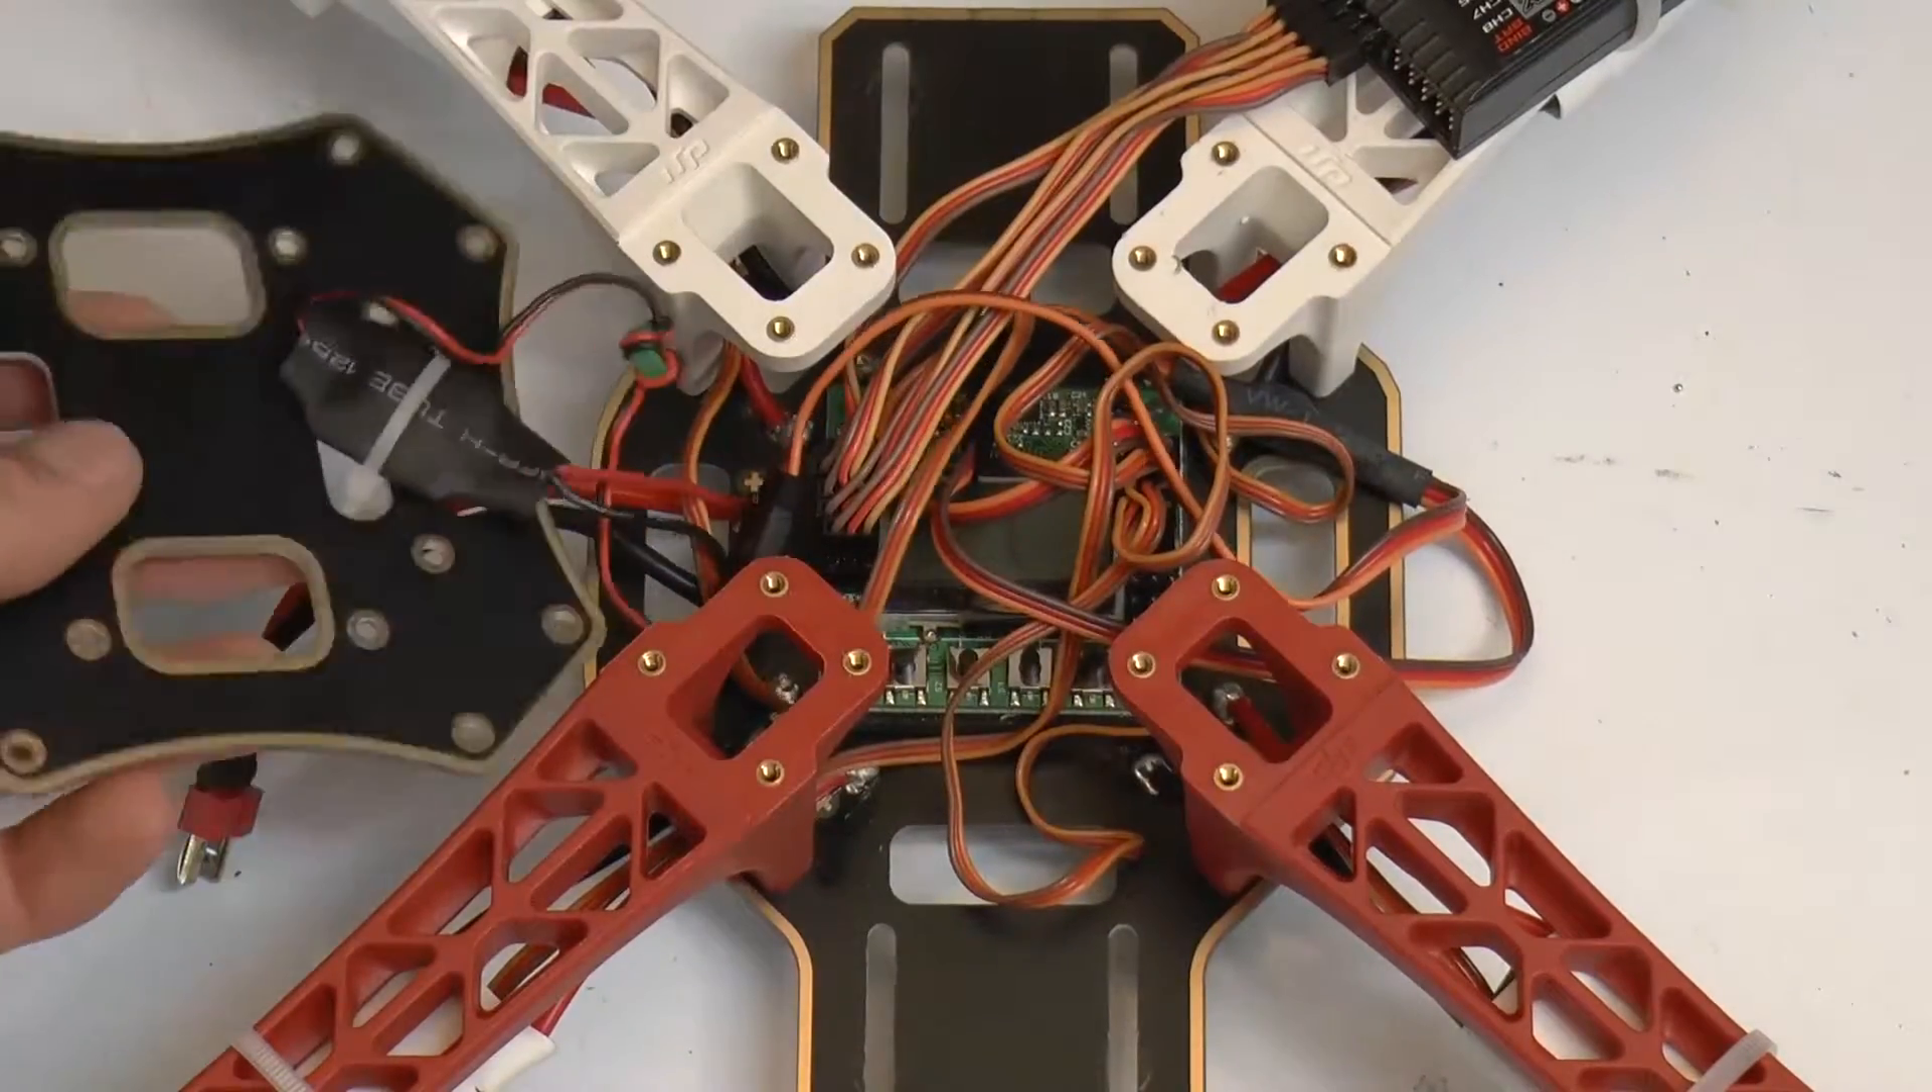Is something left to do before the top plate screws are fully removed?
No.